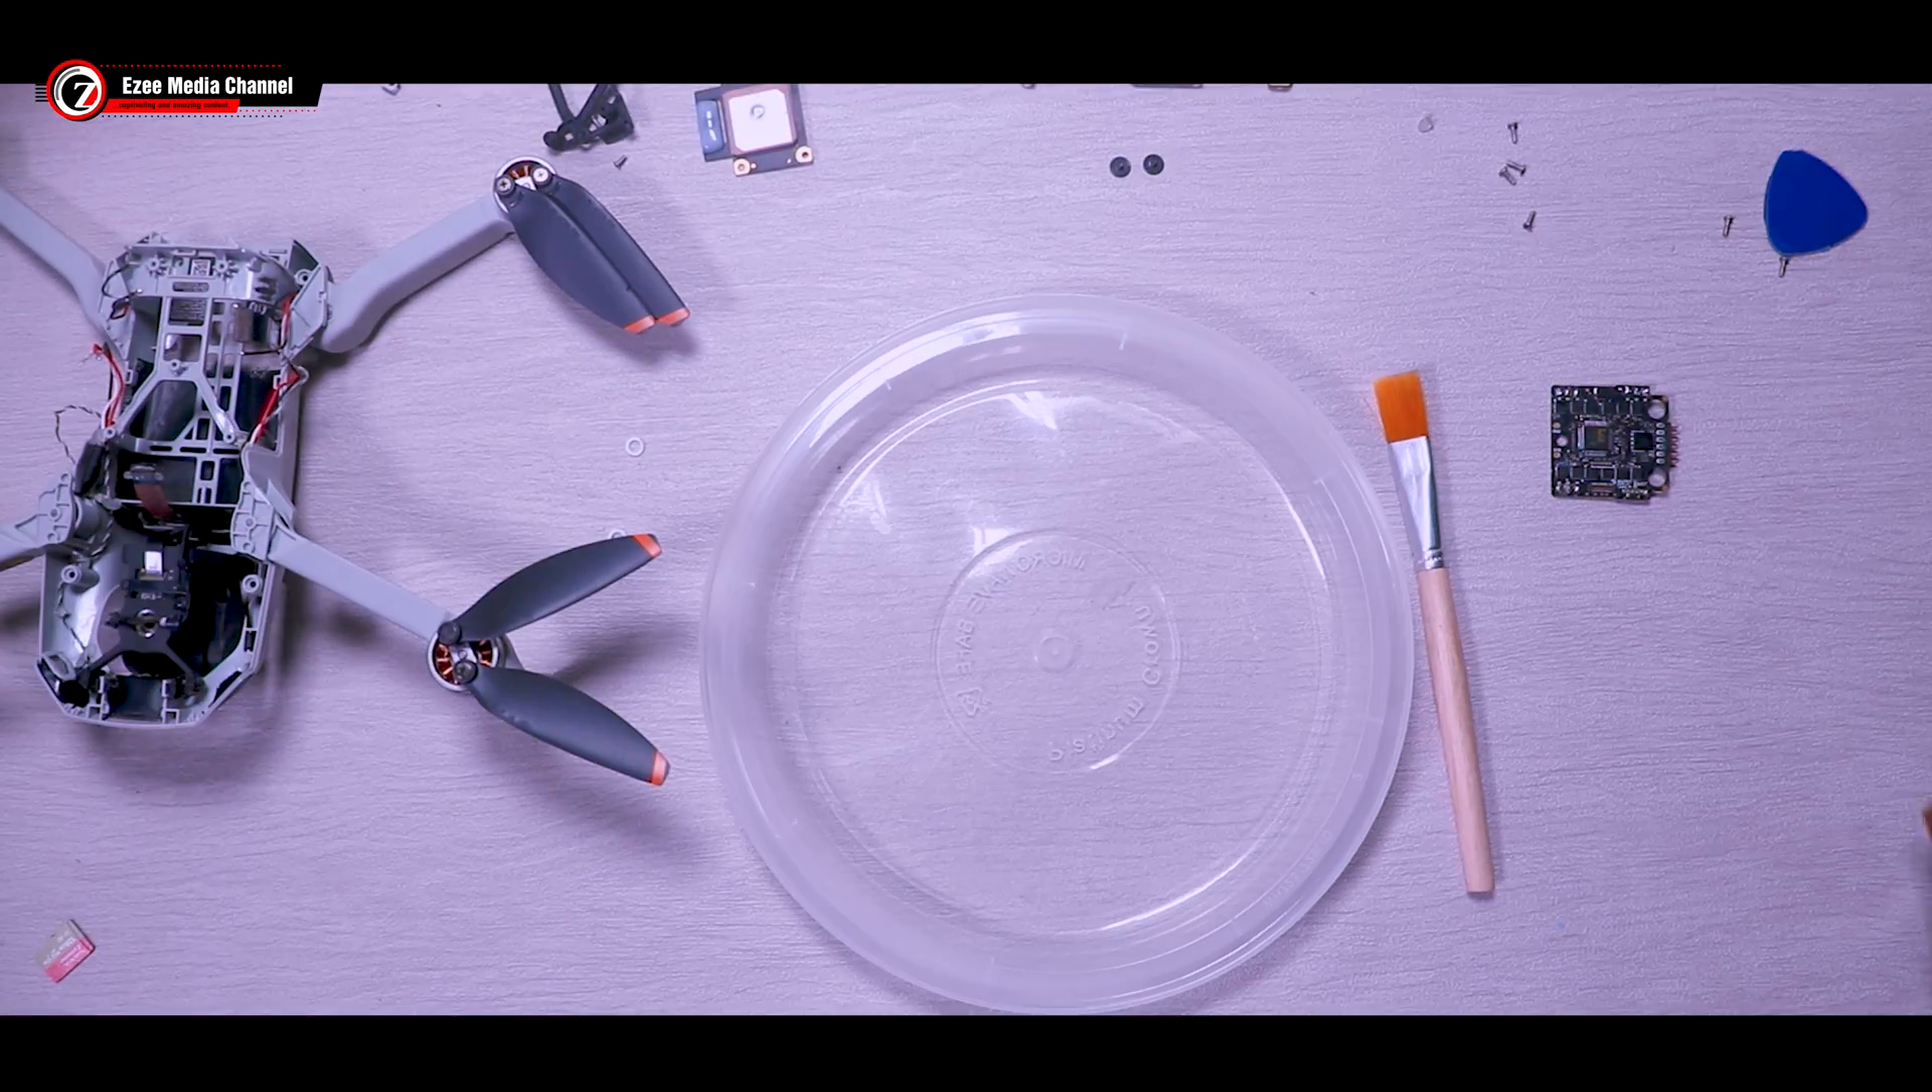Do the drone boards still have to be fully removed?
No.